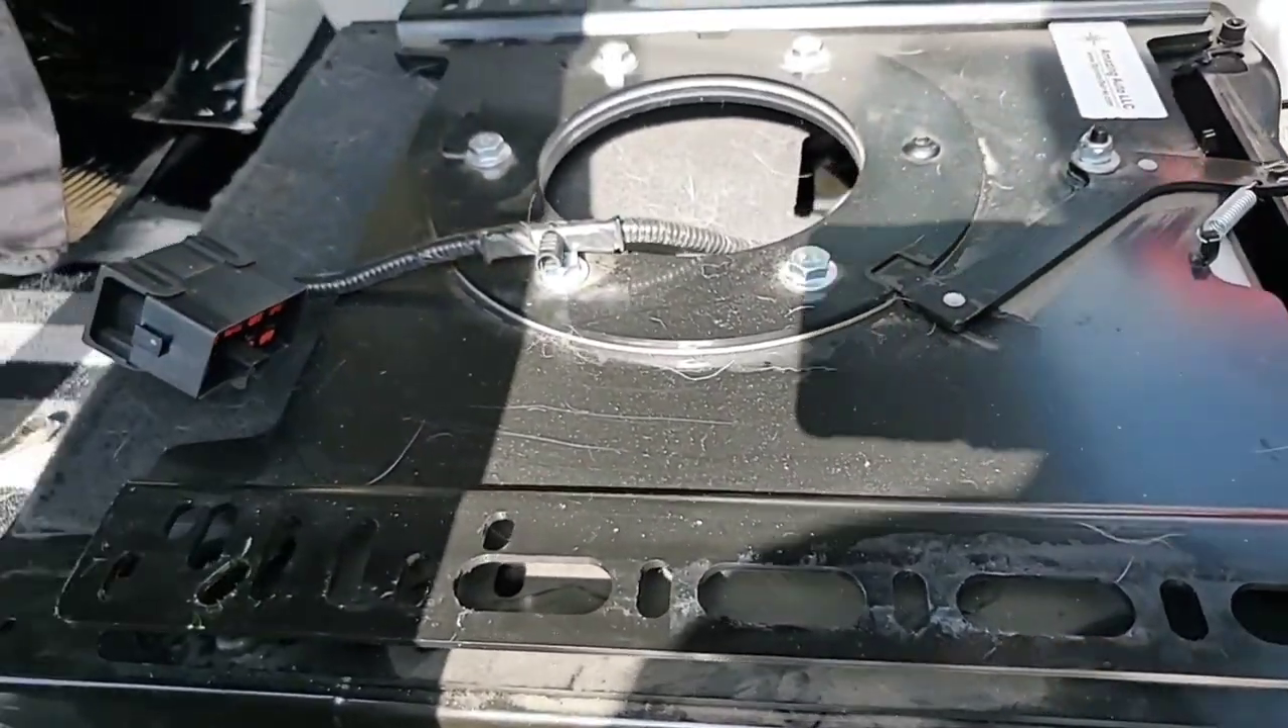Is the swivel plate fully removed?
No.